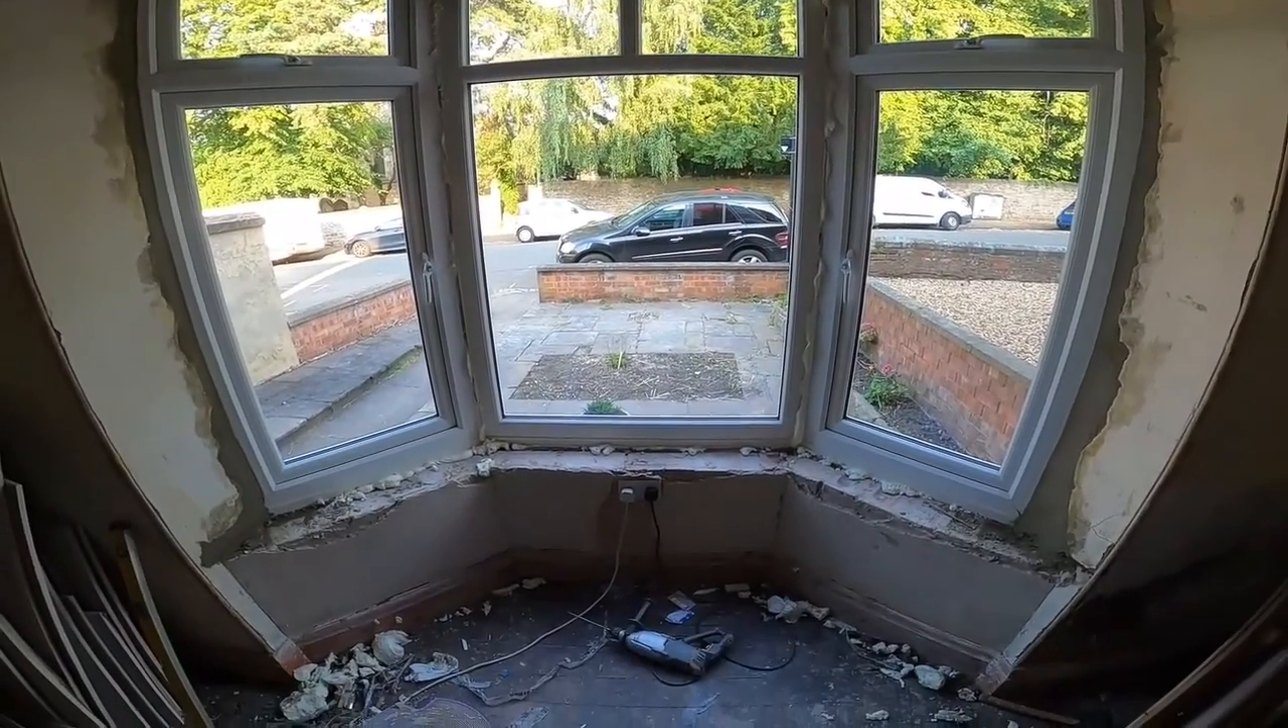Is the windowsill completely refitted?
No.